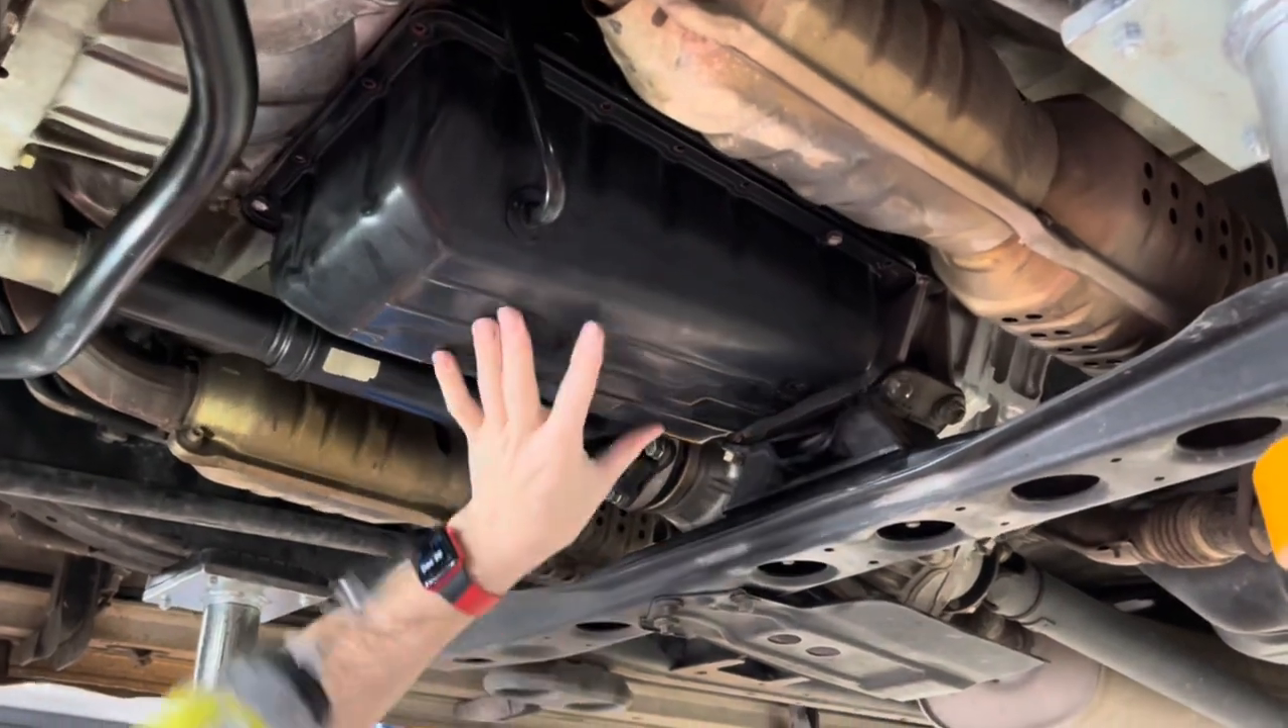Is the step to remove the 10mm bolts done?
No.